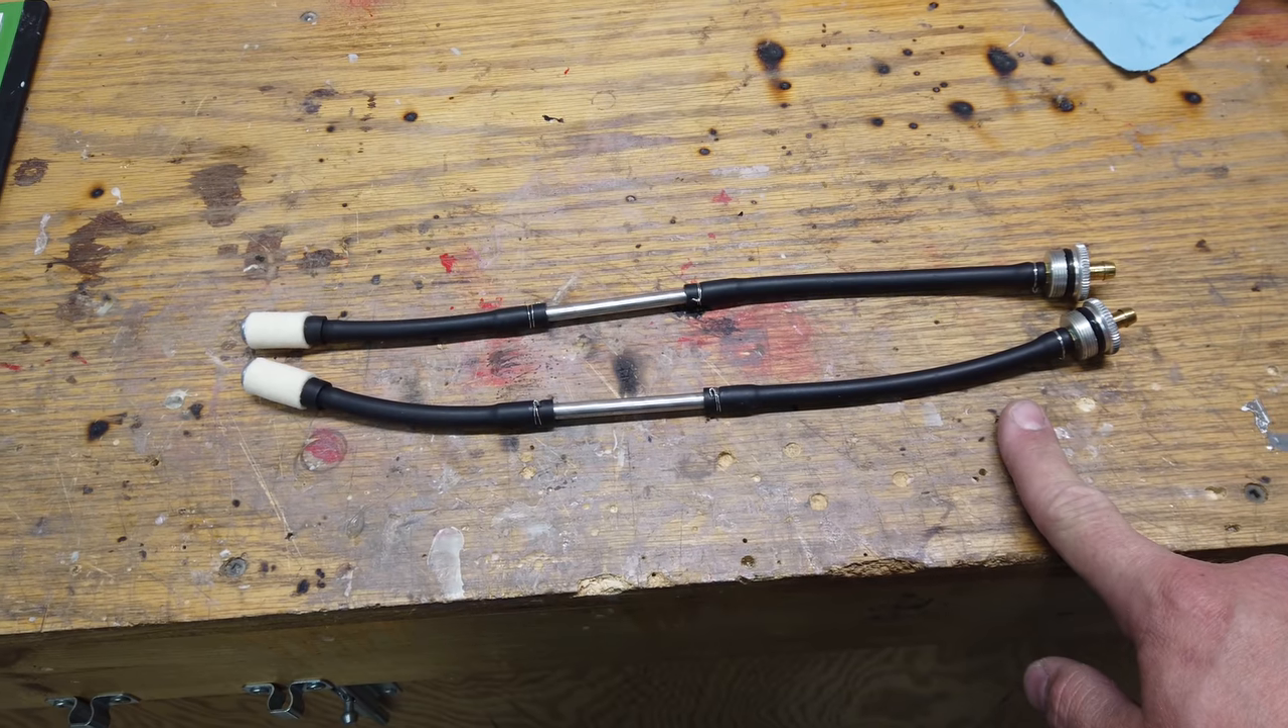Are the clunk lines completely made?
Yes.